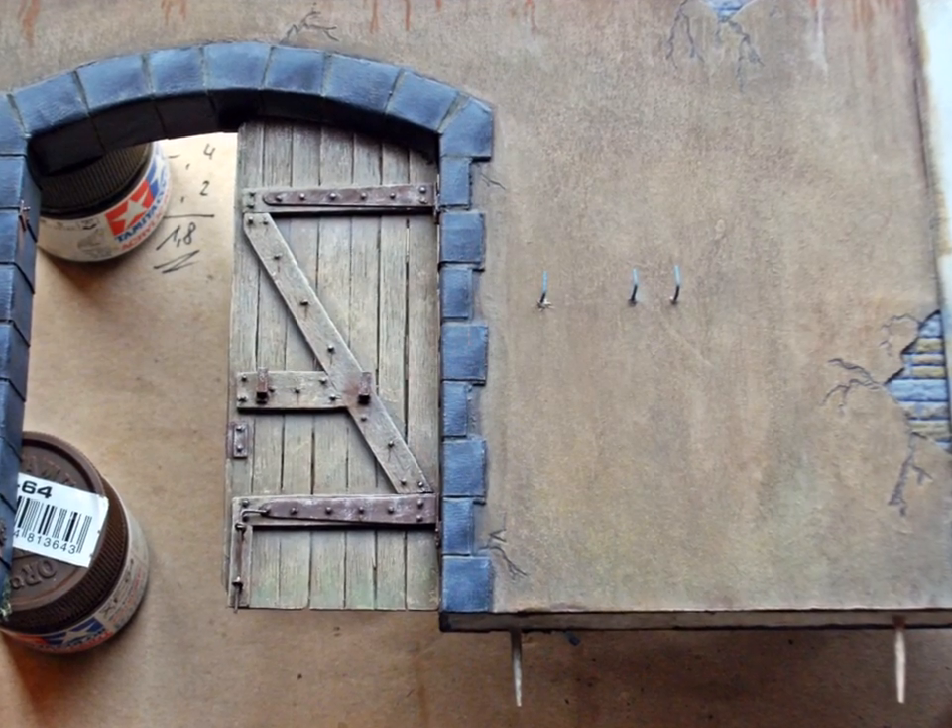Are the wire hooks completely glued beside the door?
Yes.